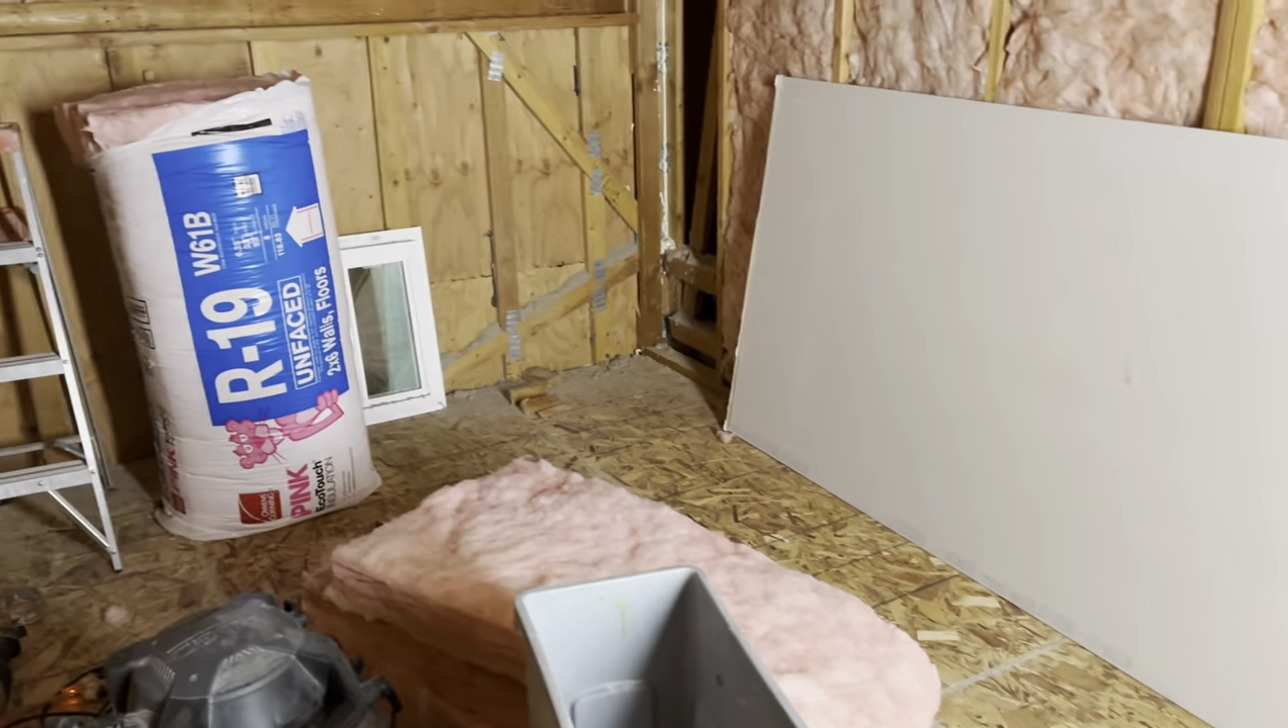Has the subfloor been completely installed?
Yes.